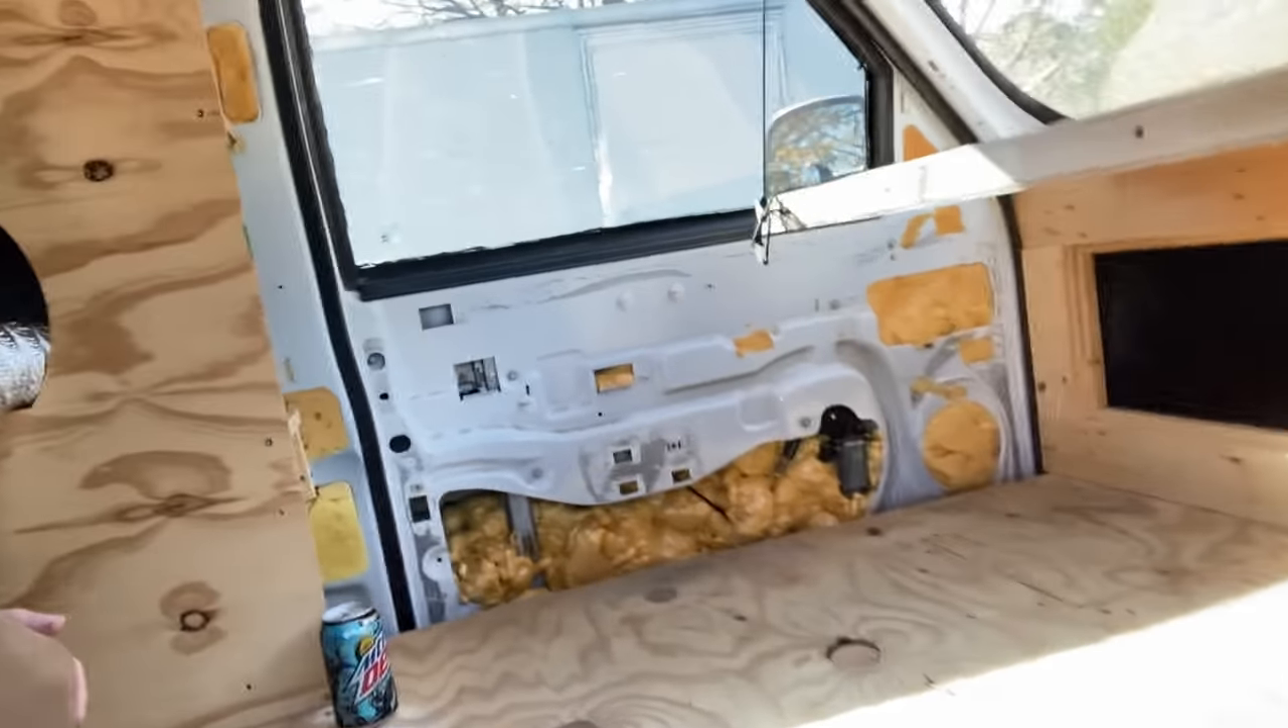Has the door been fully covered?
No.